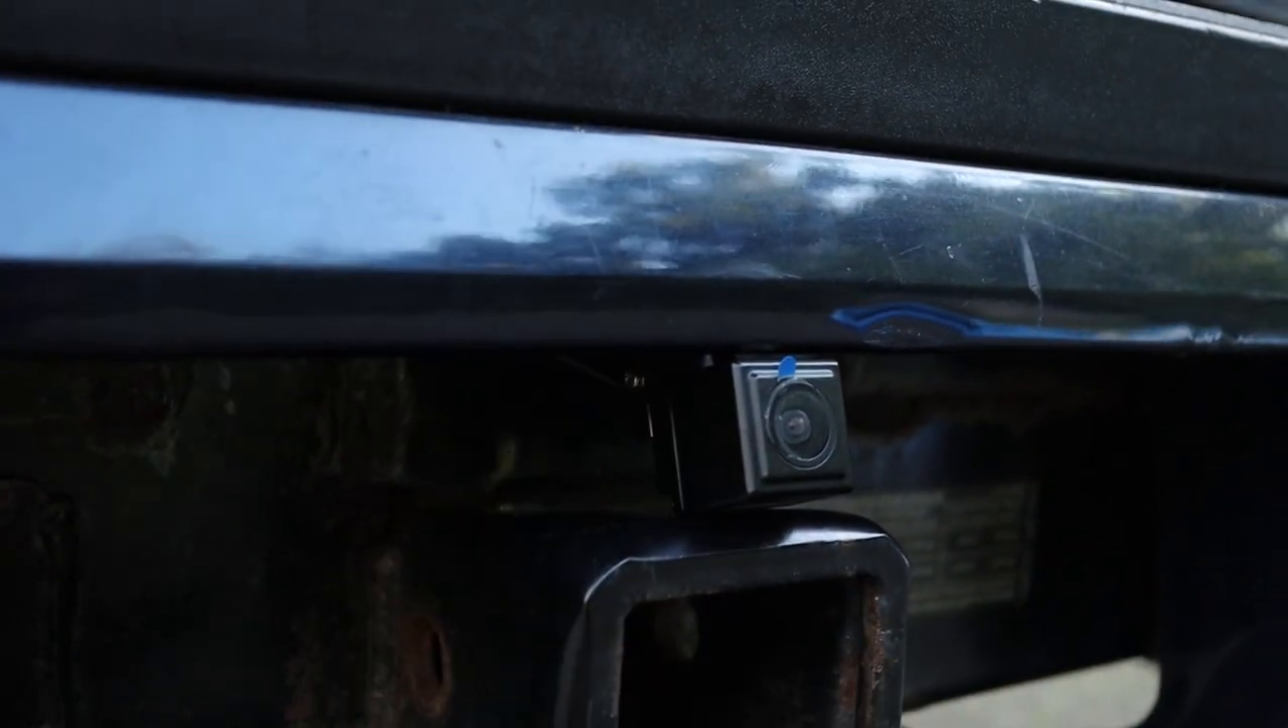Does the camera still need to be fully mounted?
No.